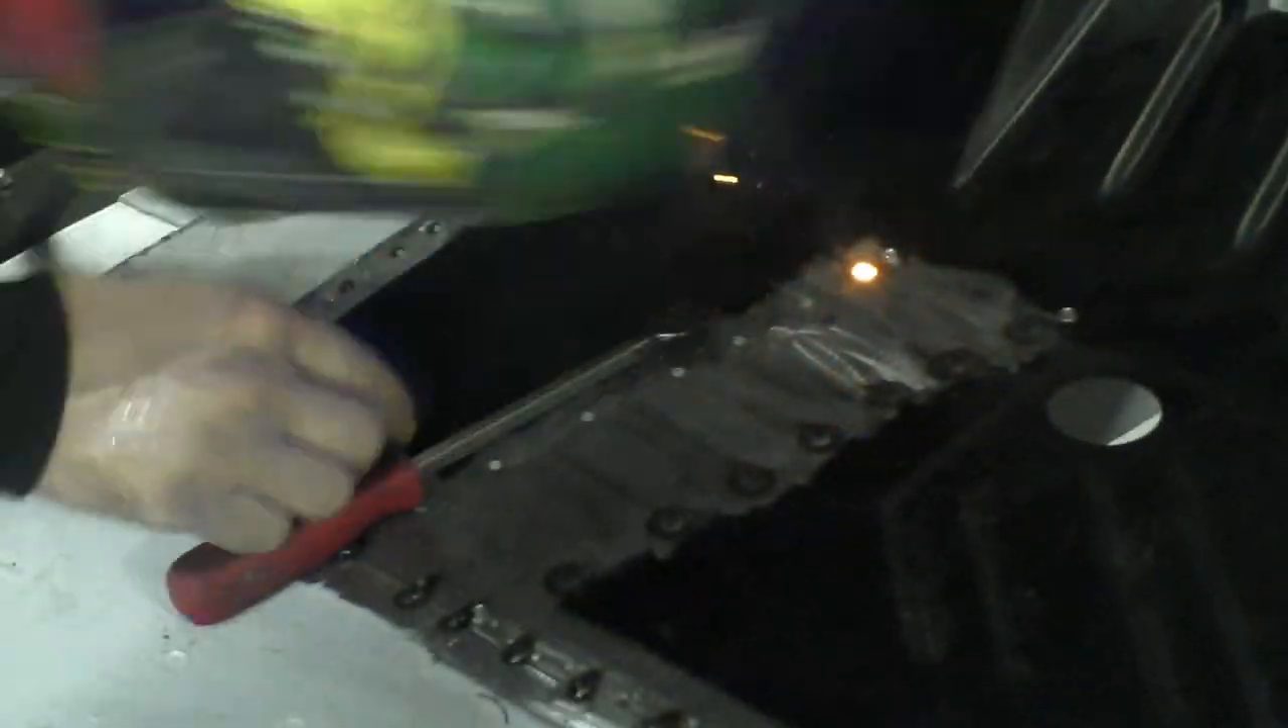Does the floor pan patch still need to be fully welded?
Yes.